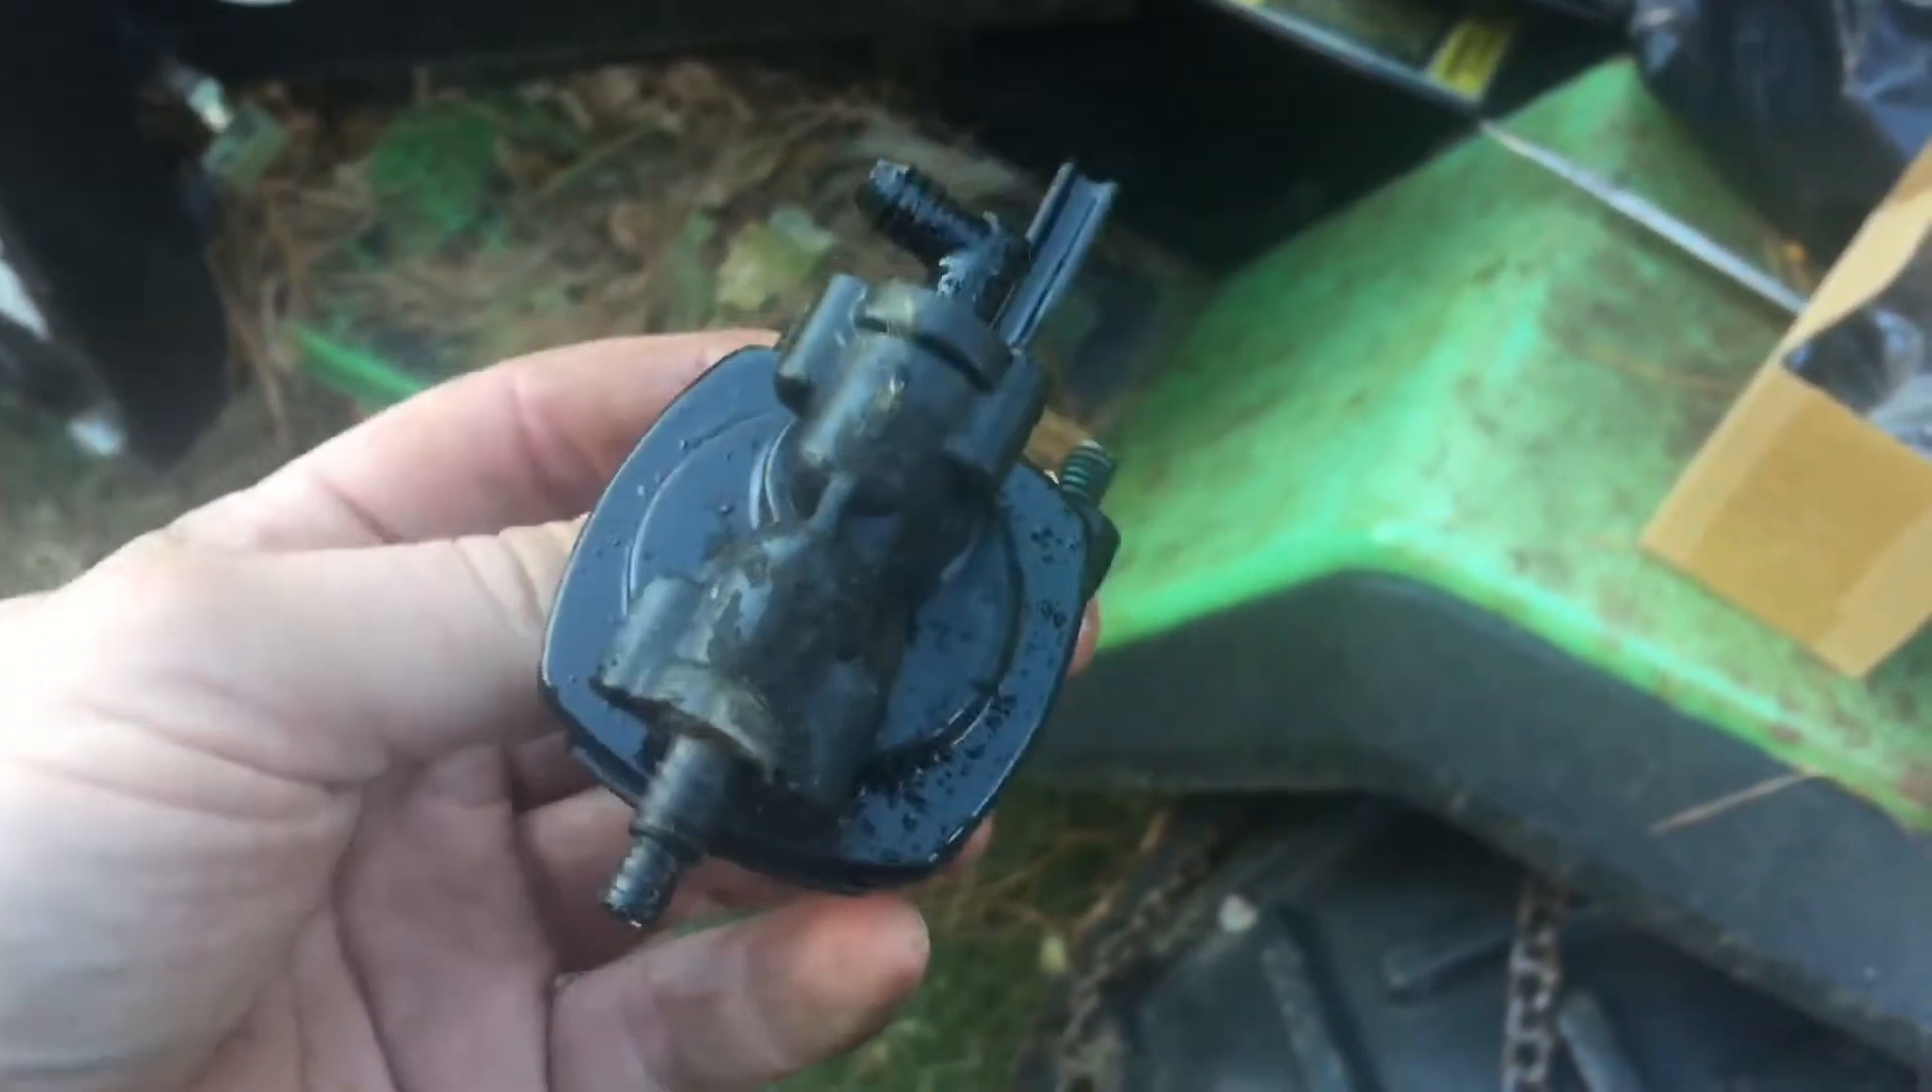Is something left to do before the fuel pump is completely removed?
No.